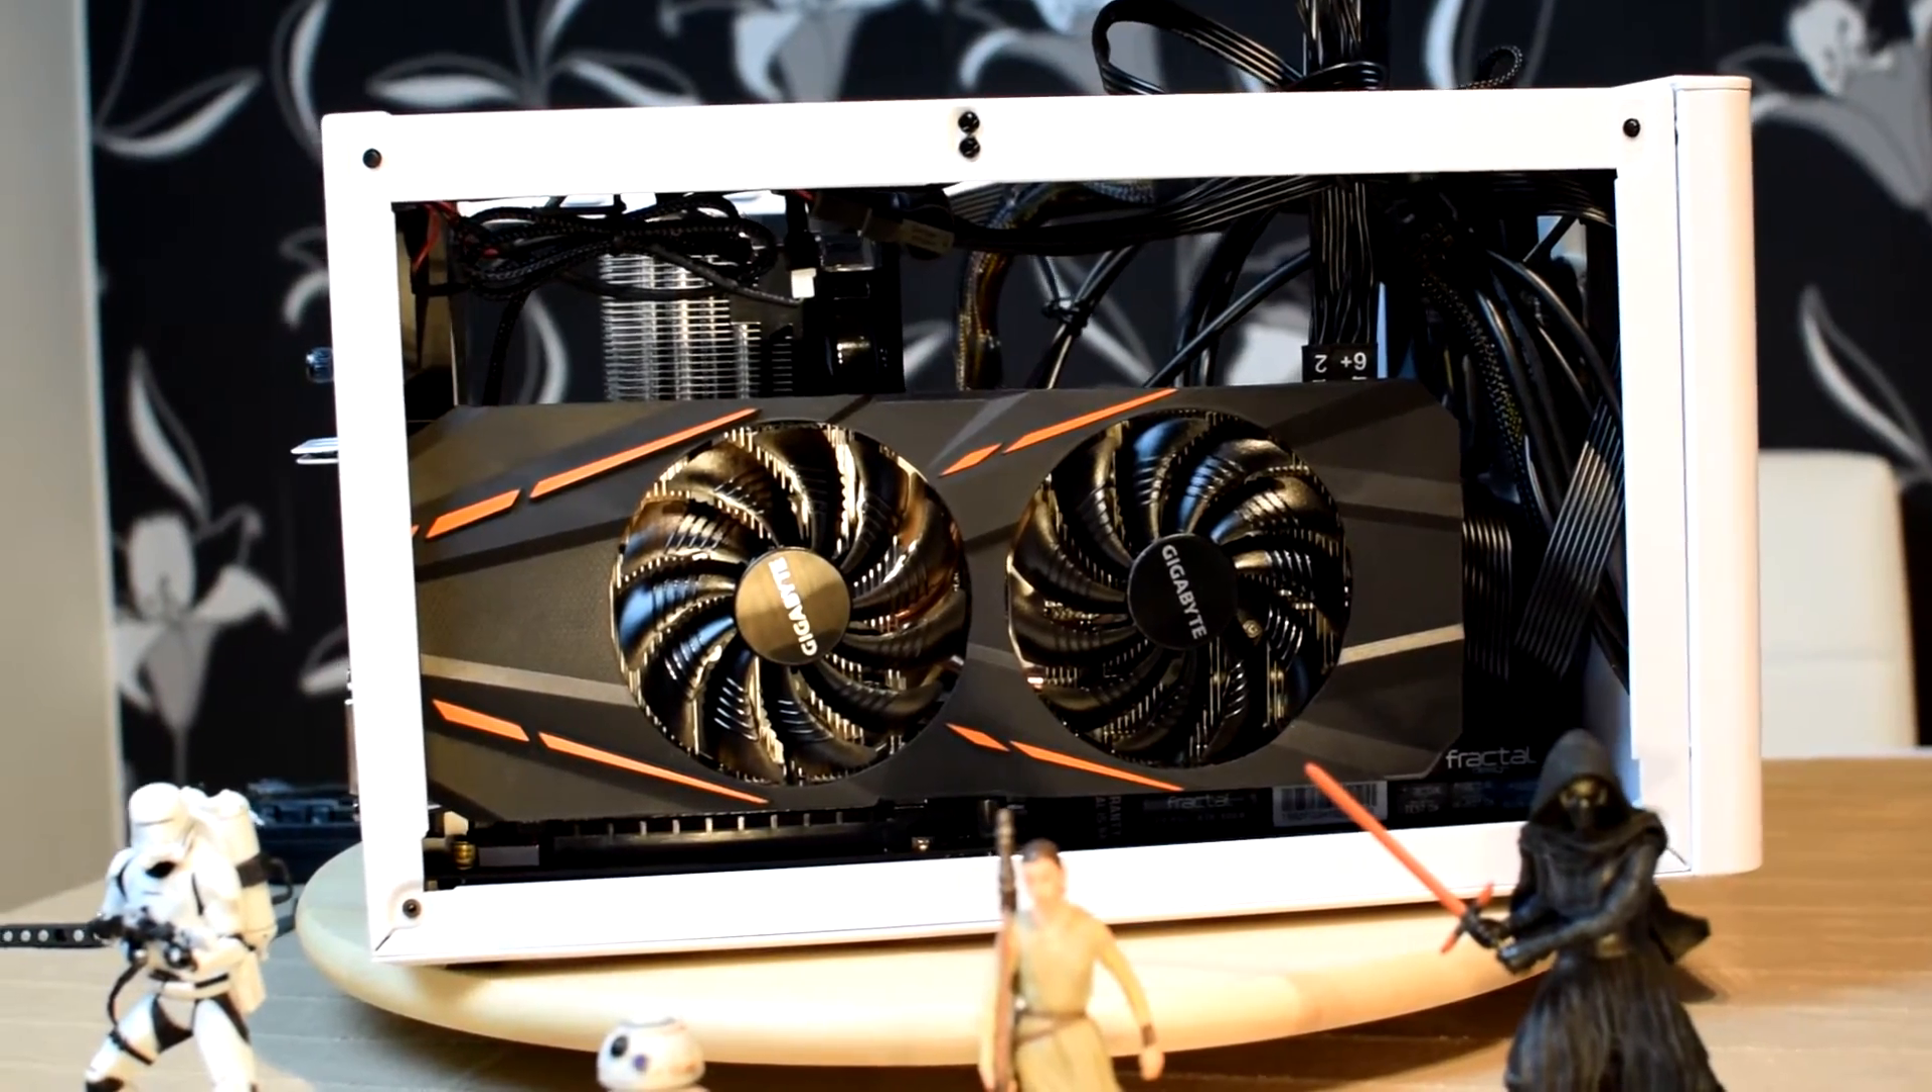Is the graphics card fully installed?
Yes.